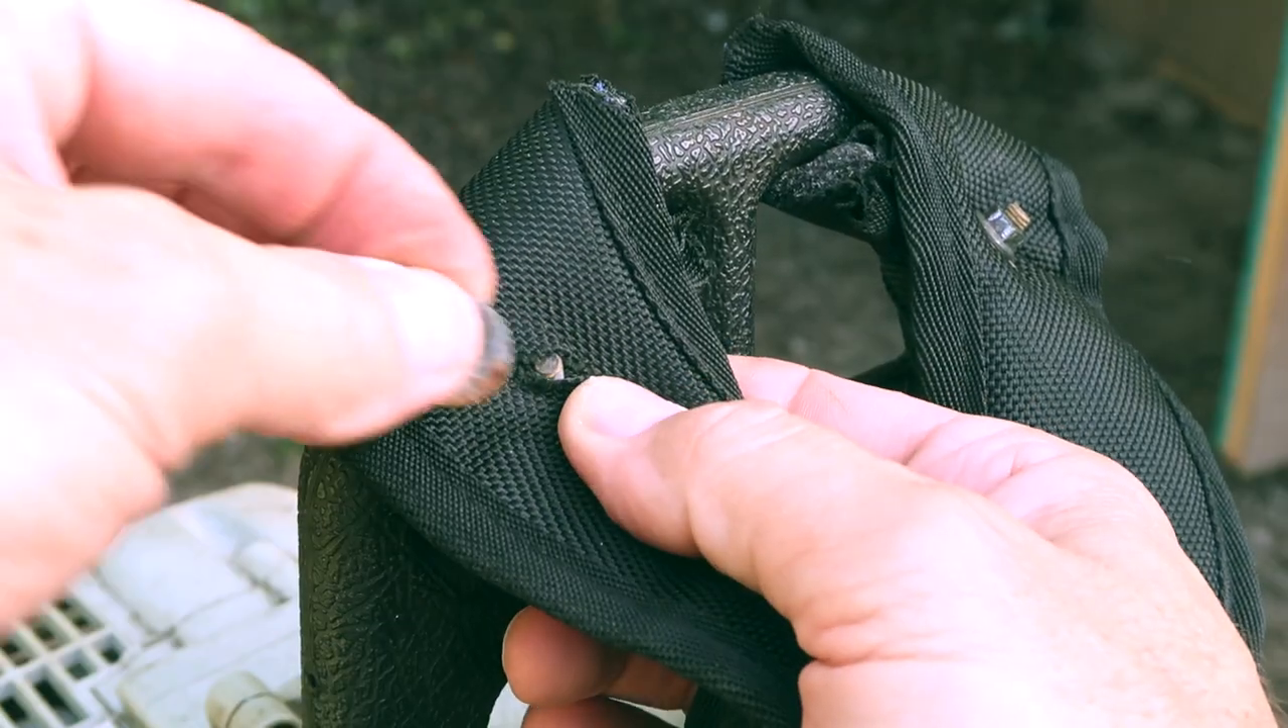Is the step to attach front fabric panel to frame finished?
No.